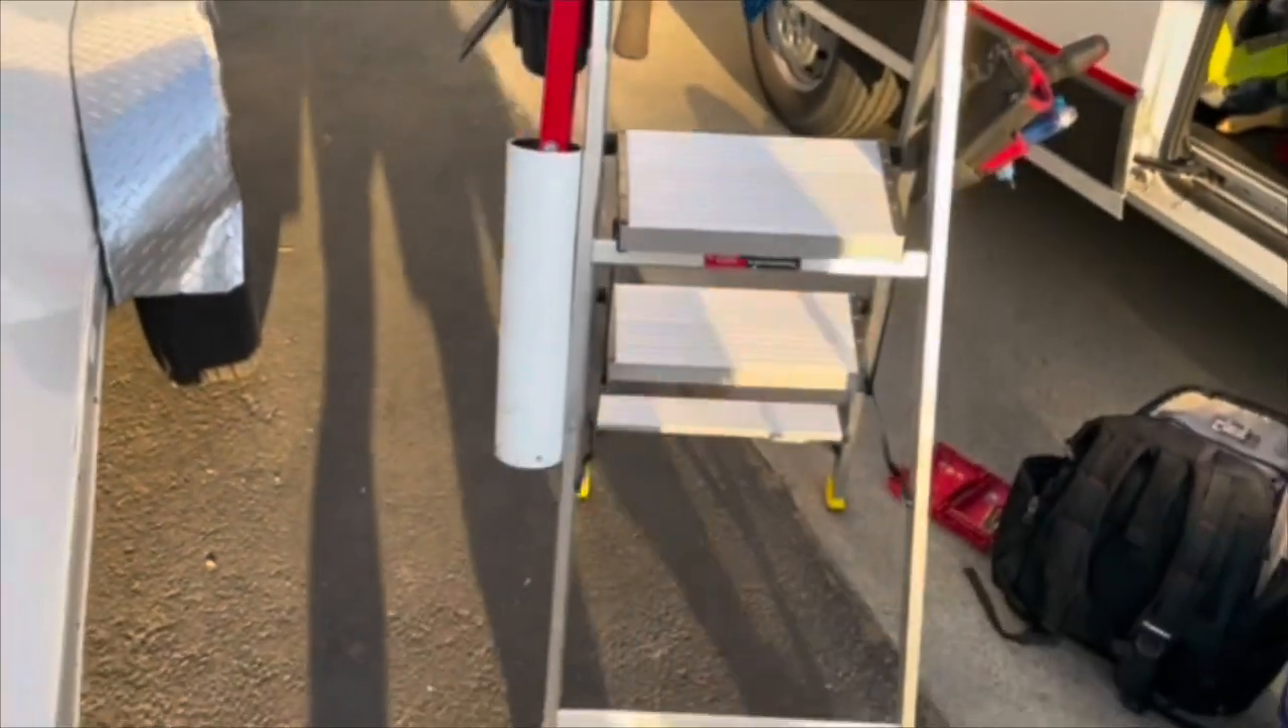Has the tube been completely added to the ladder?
Yes.